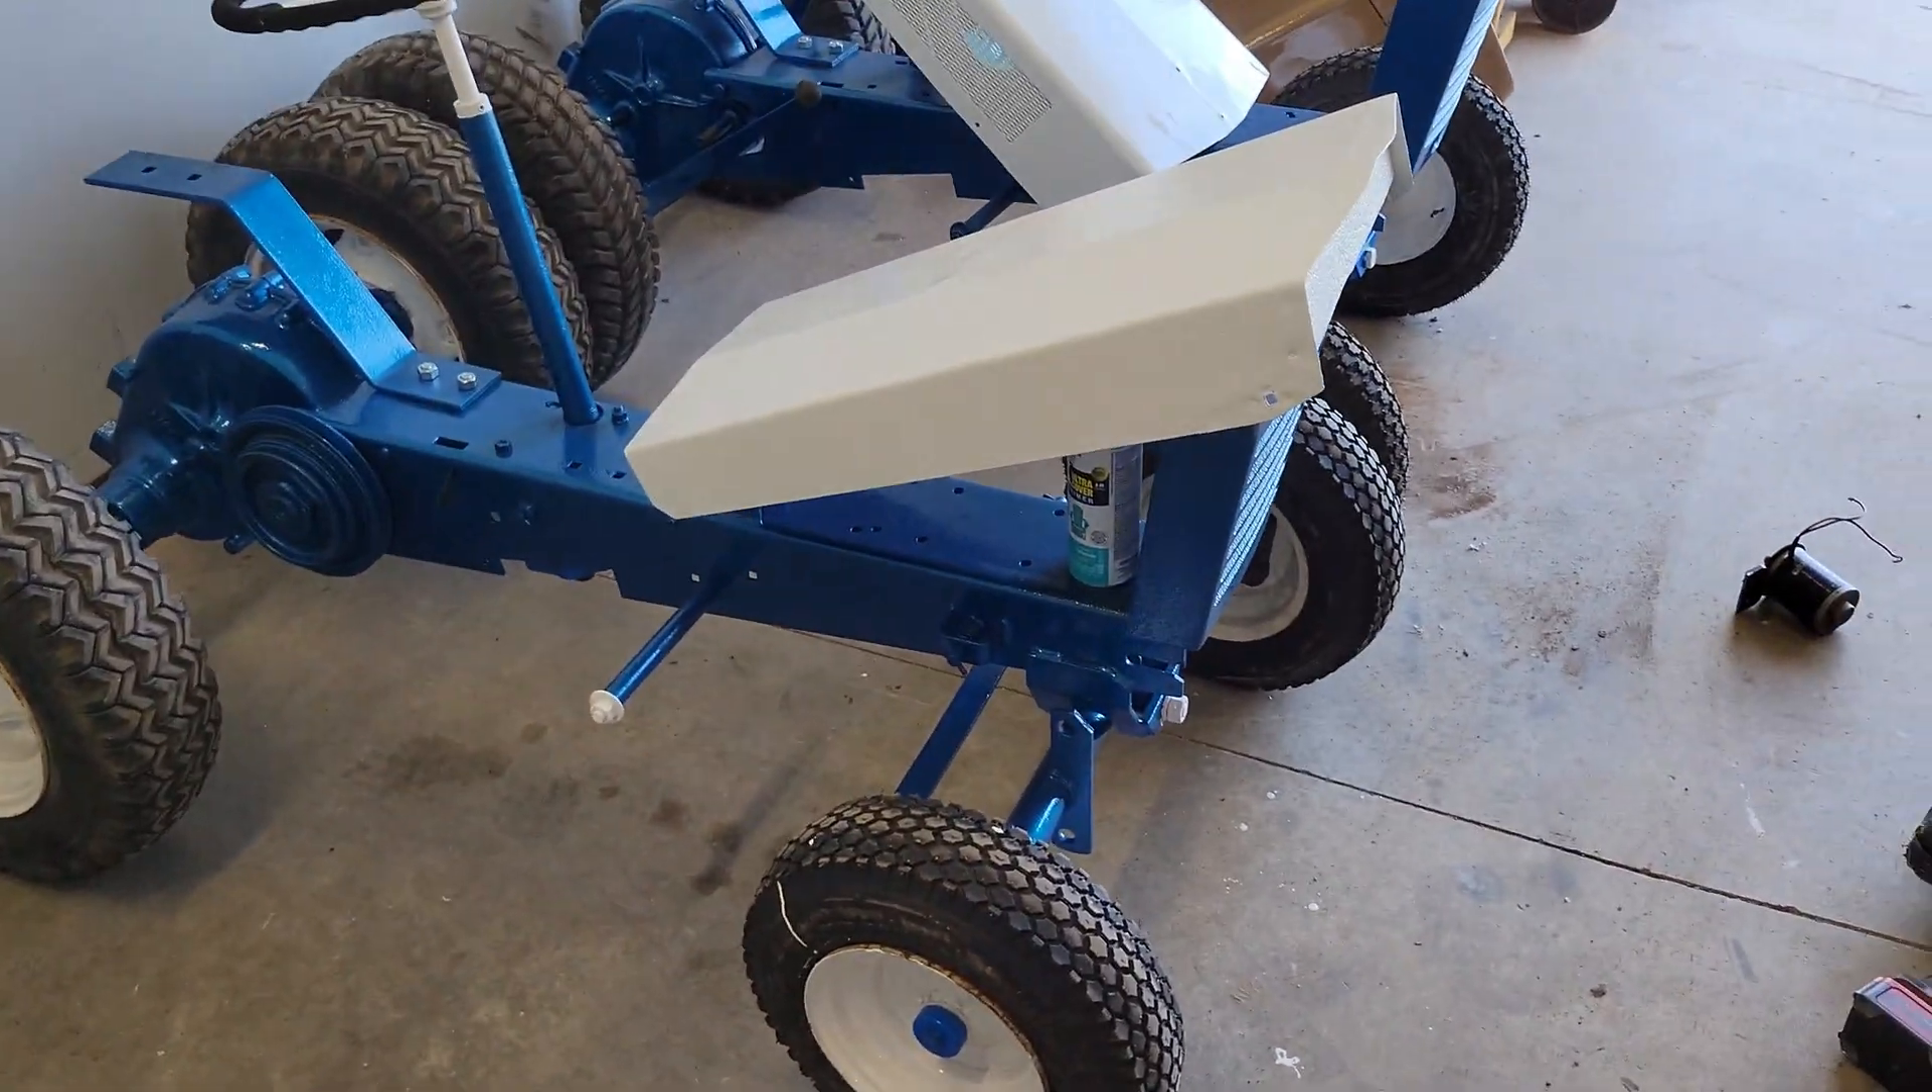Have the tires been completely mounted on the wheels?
Yes.